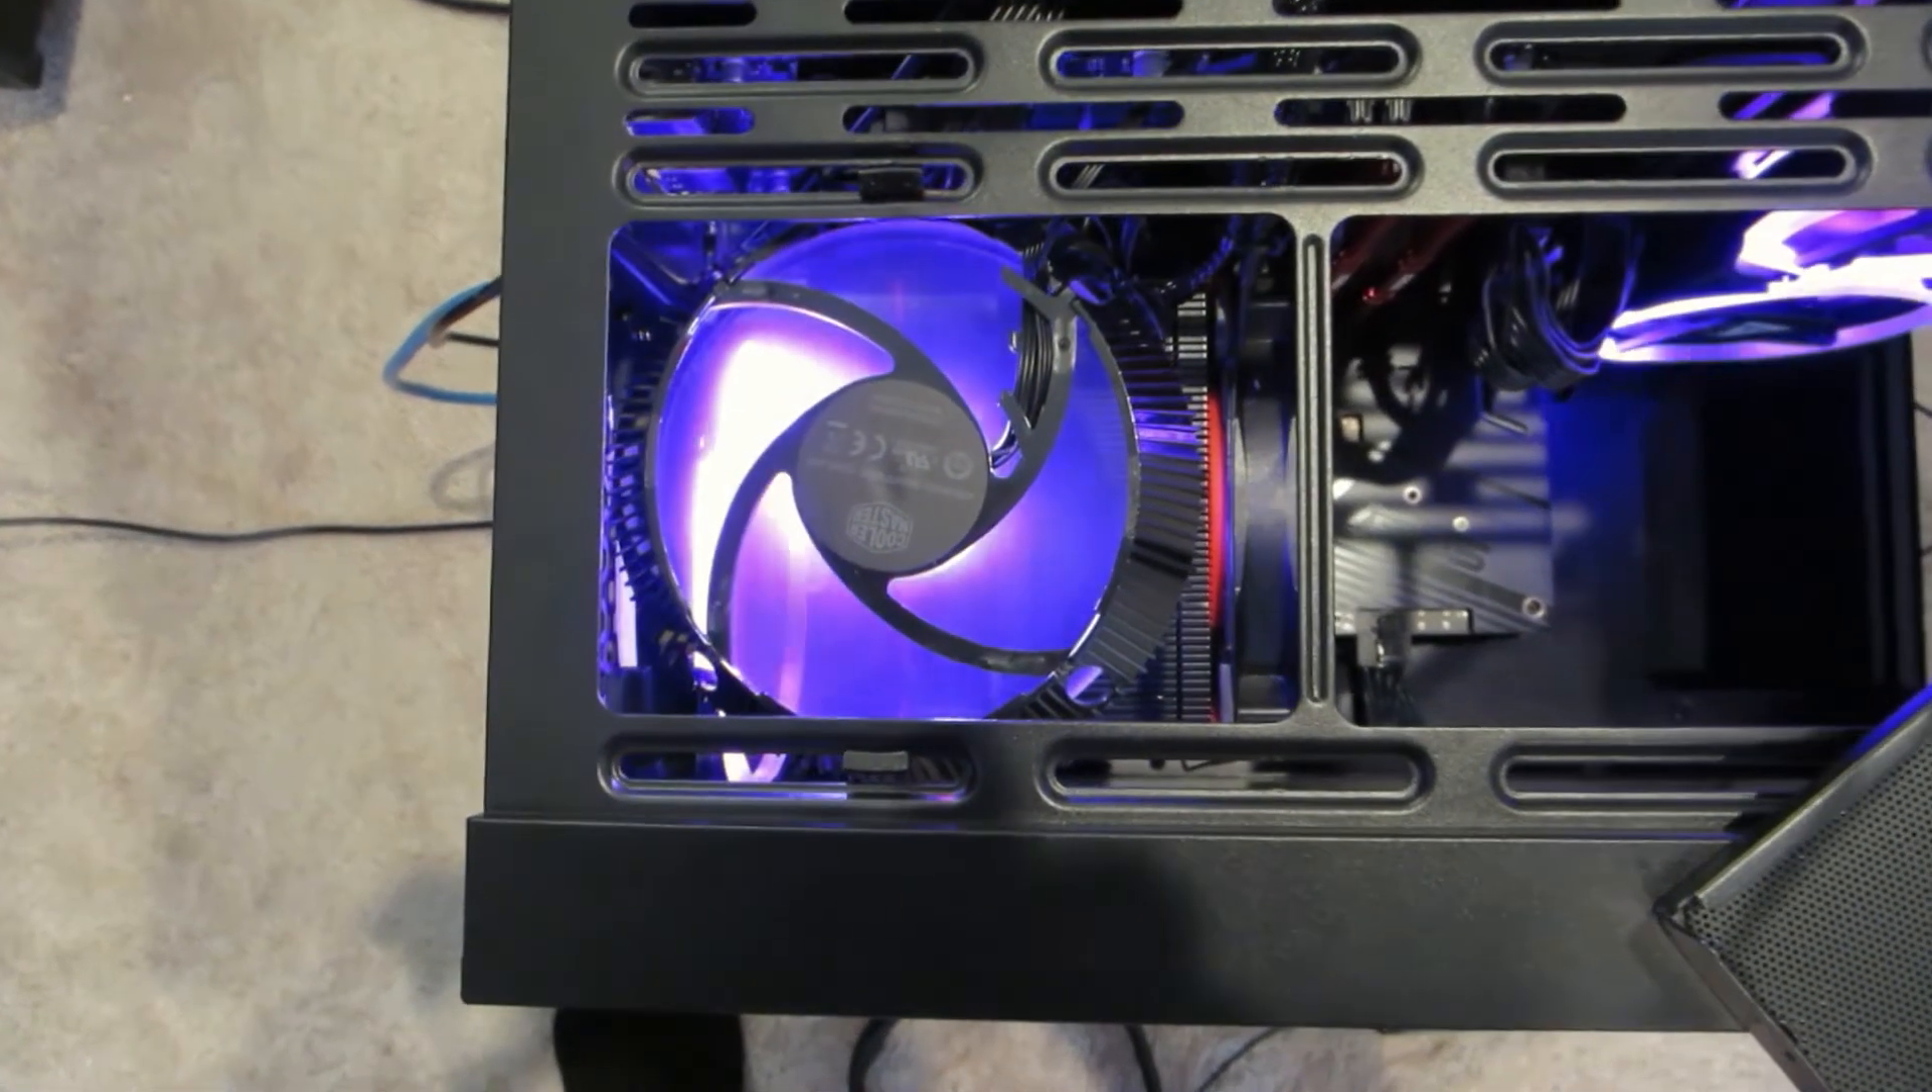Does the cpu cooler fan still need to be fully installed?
No.